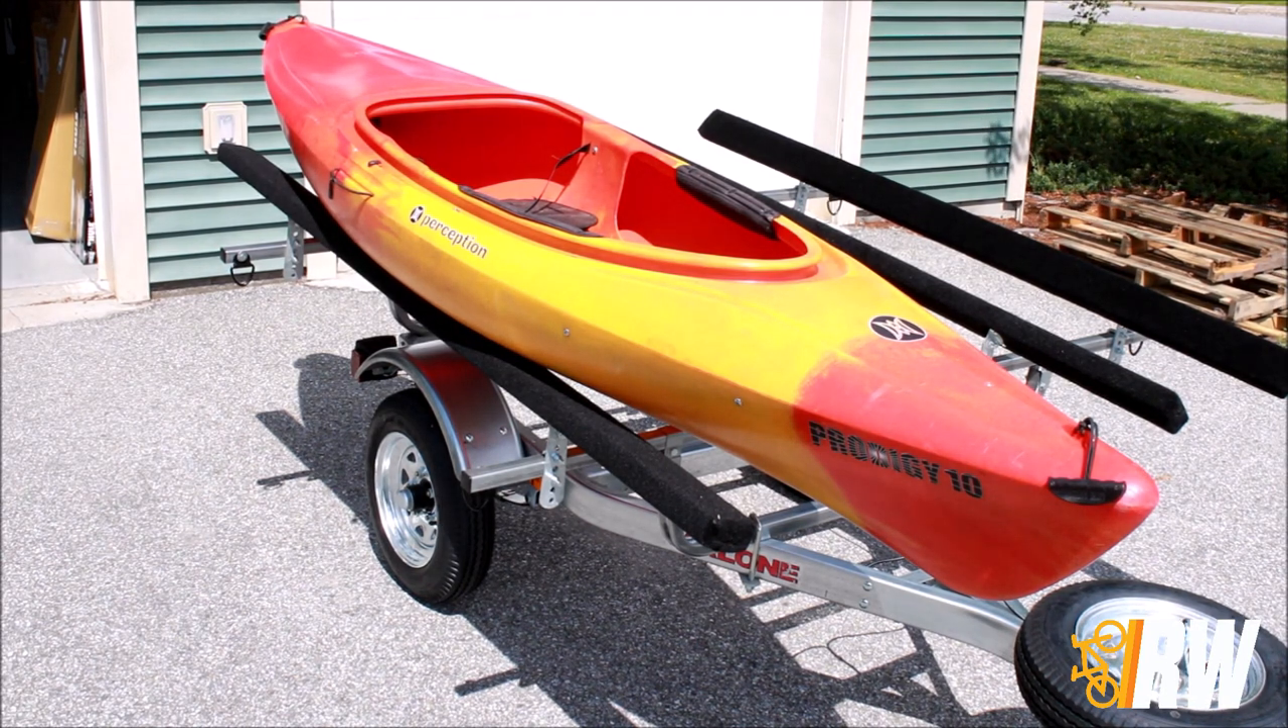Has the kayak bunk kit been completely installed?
Yes.